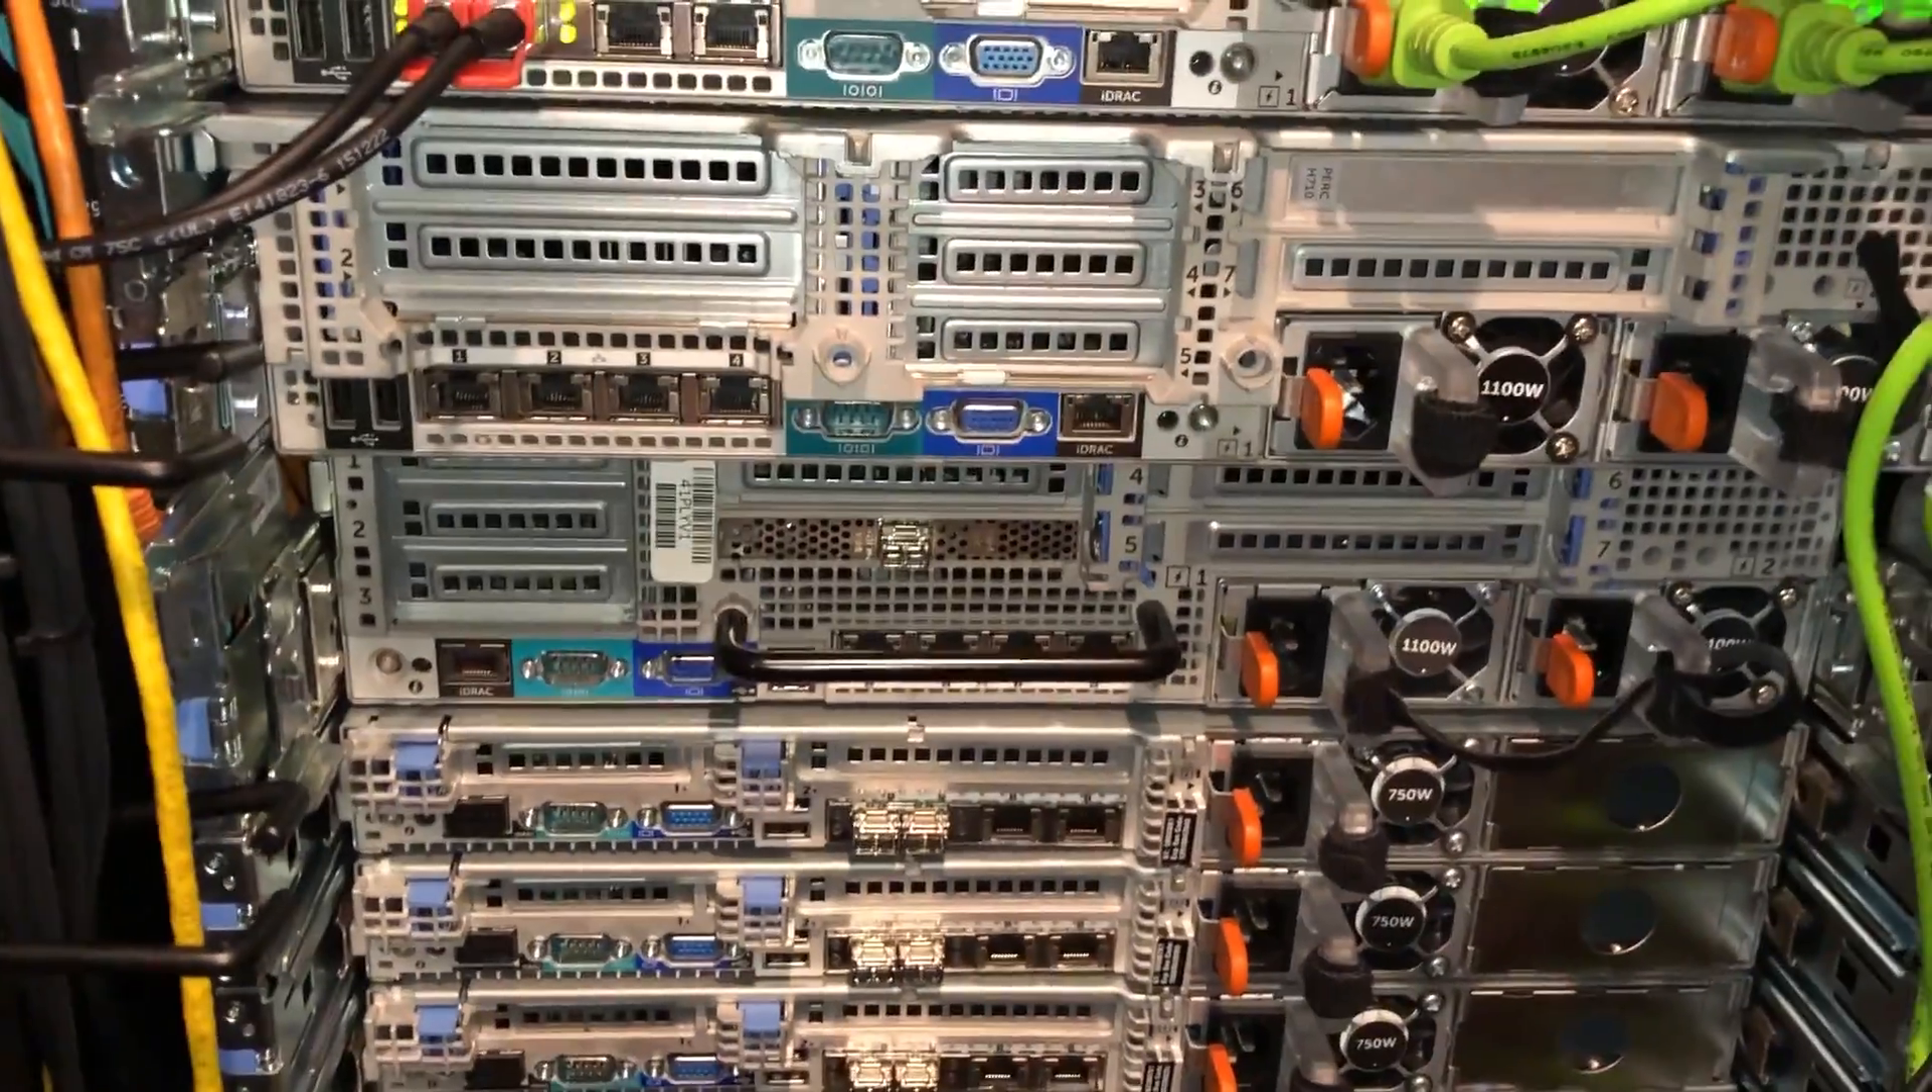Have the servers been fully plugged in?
No.